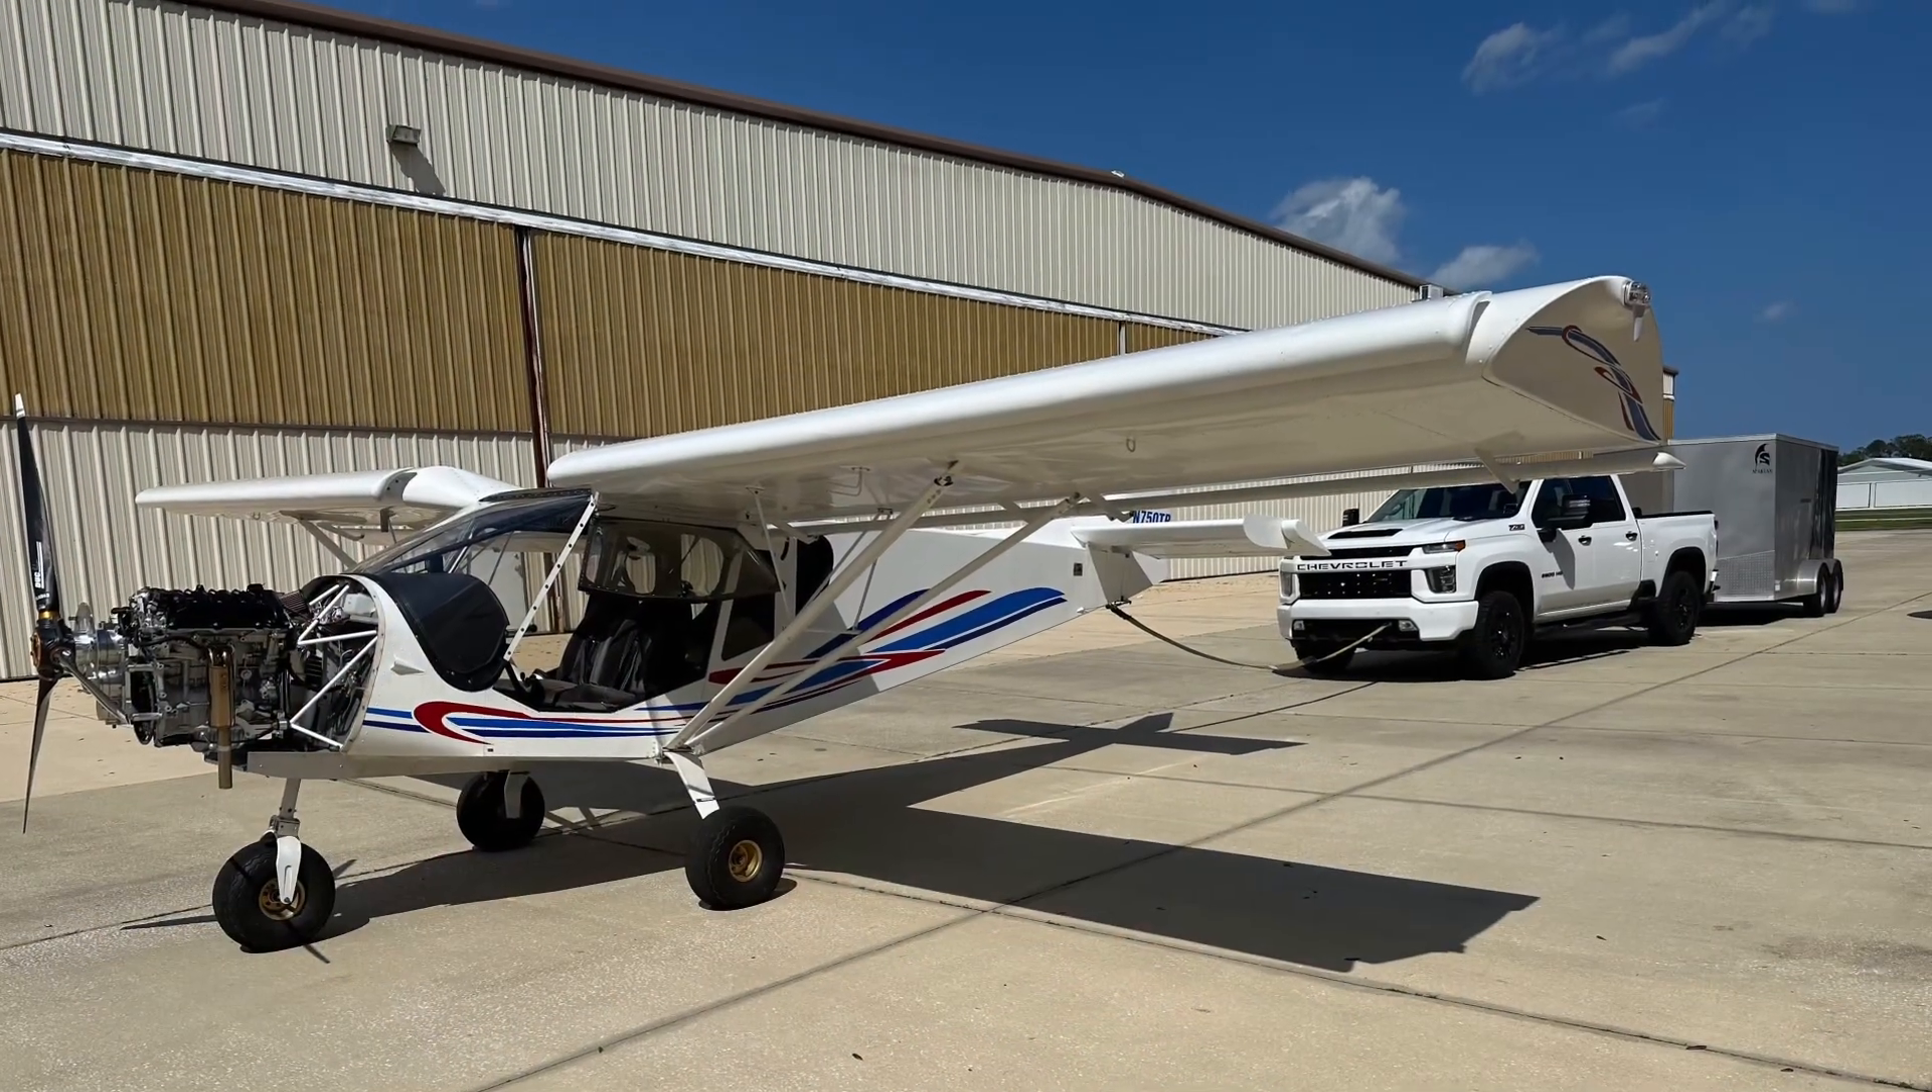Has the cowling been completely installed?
No.